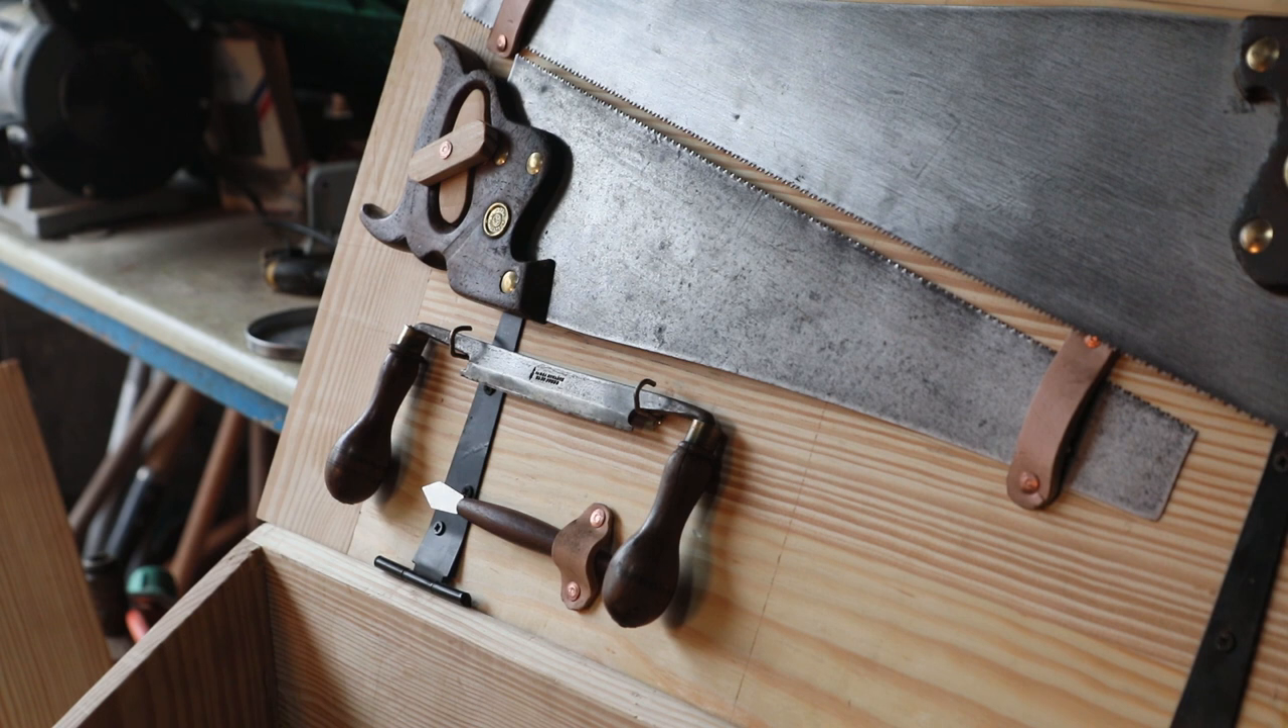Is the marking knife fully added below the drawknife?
Yes.